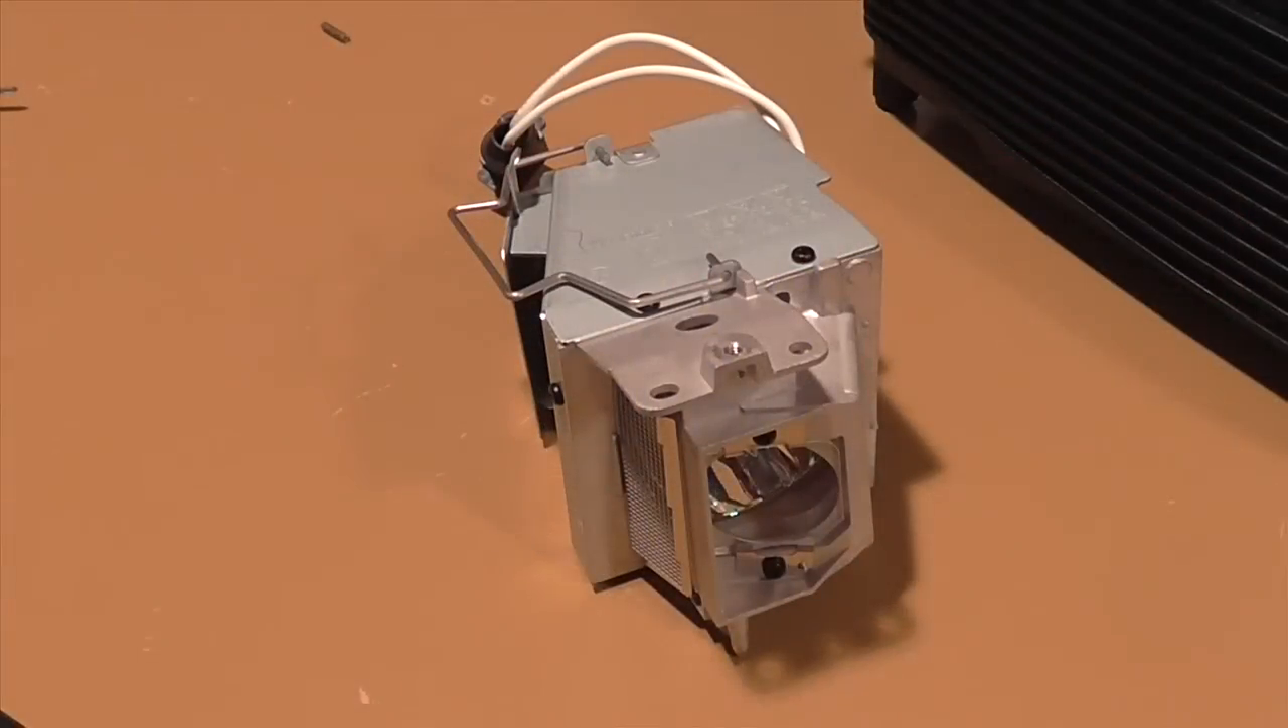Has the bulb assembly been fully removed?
Yes.